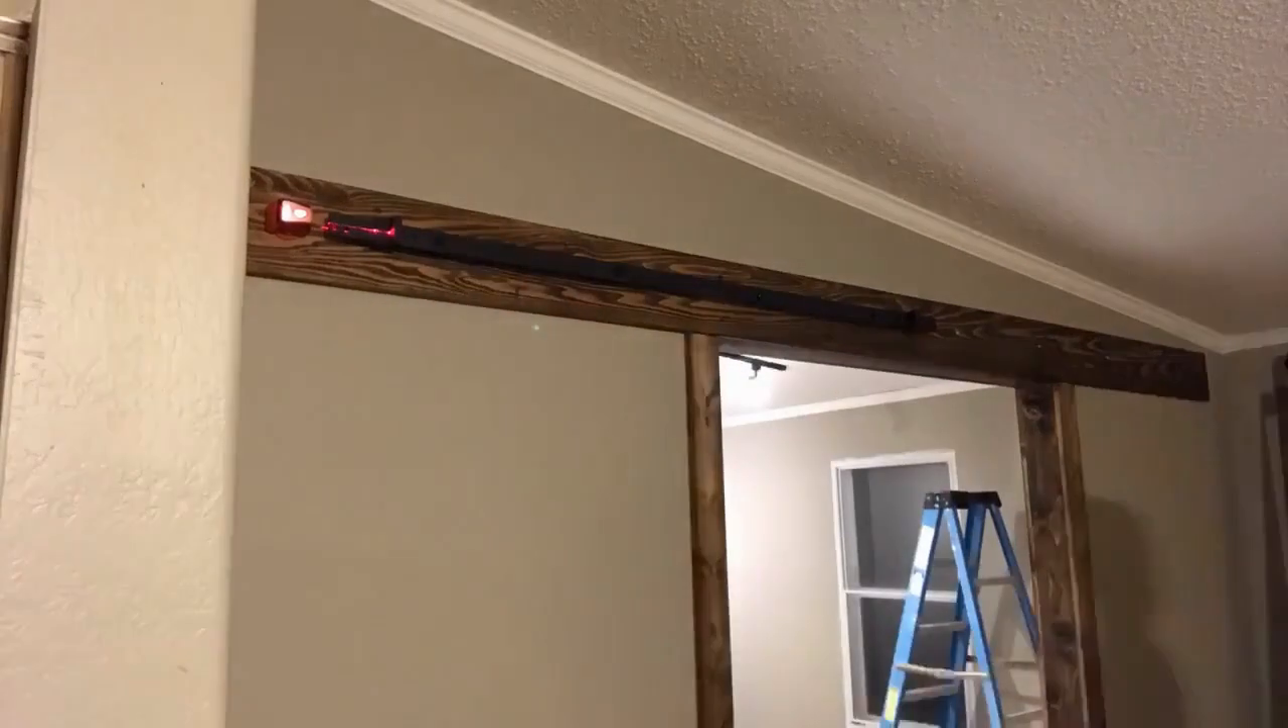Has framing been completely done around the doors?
Yes.